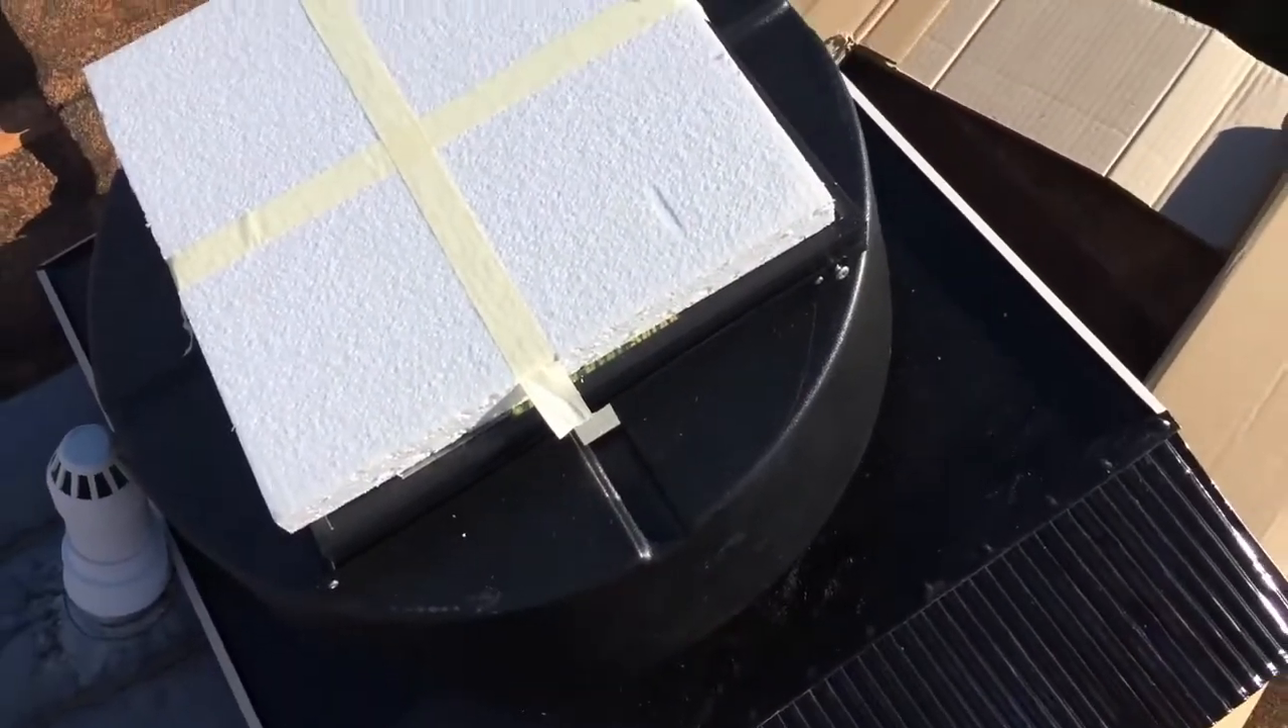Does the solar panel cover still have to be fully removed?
Yes.